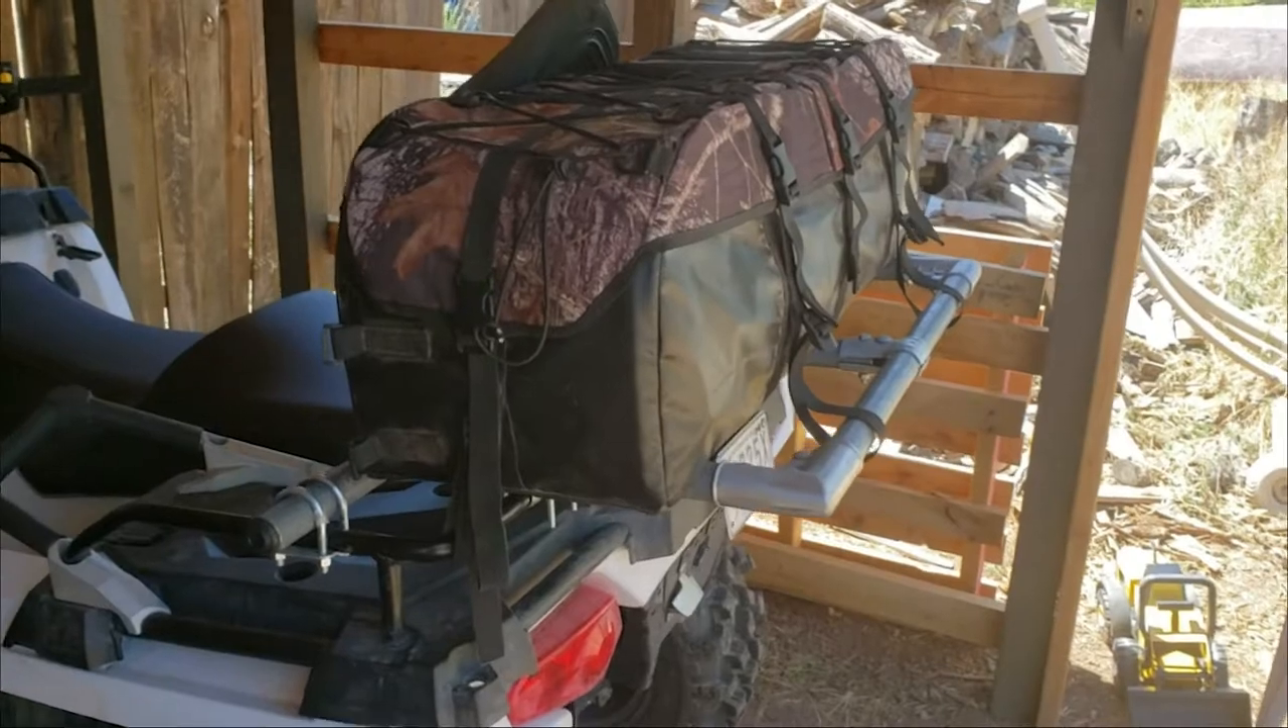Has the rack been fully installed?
Yes.